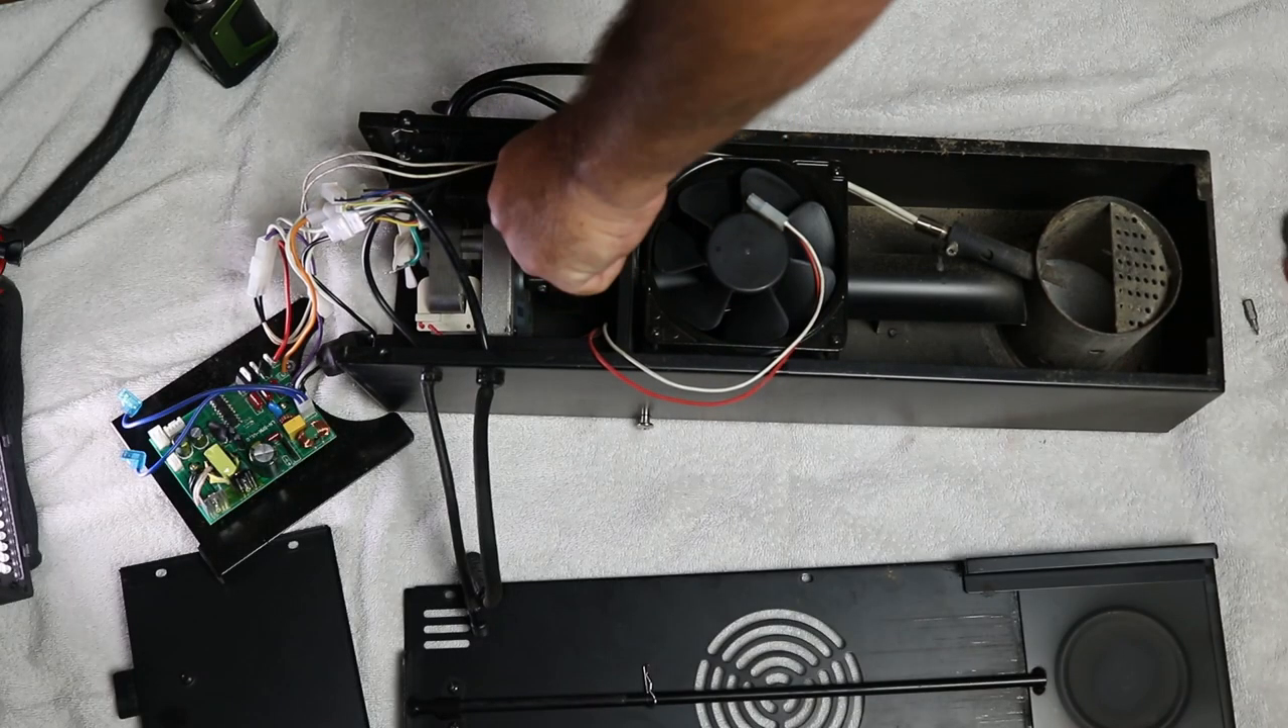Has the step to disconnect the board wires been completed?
No.